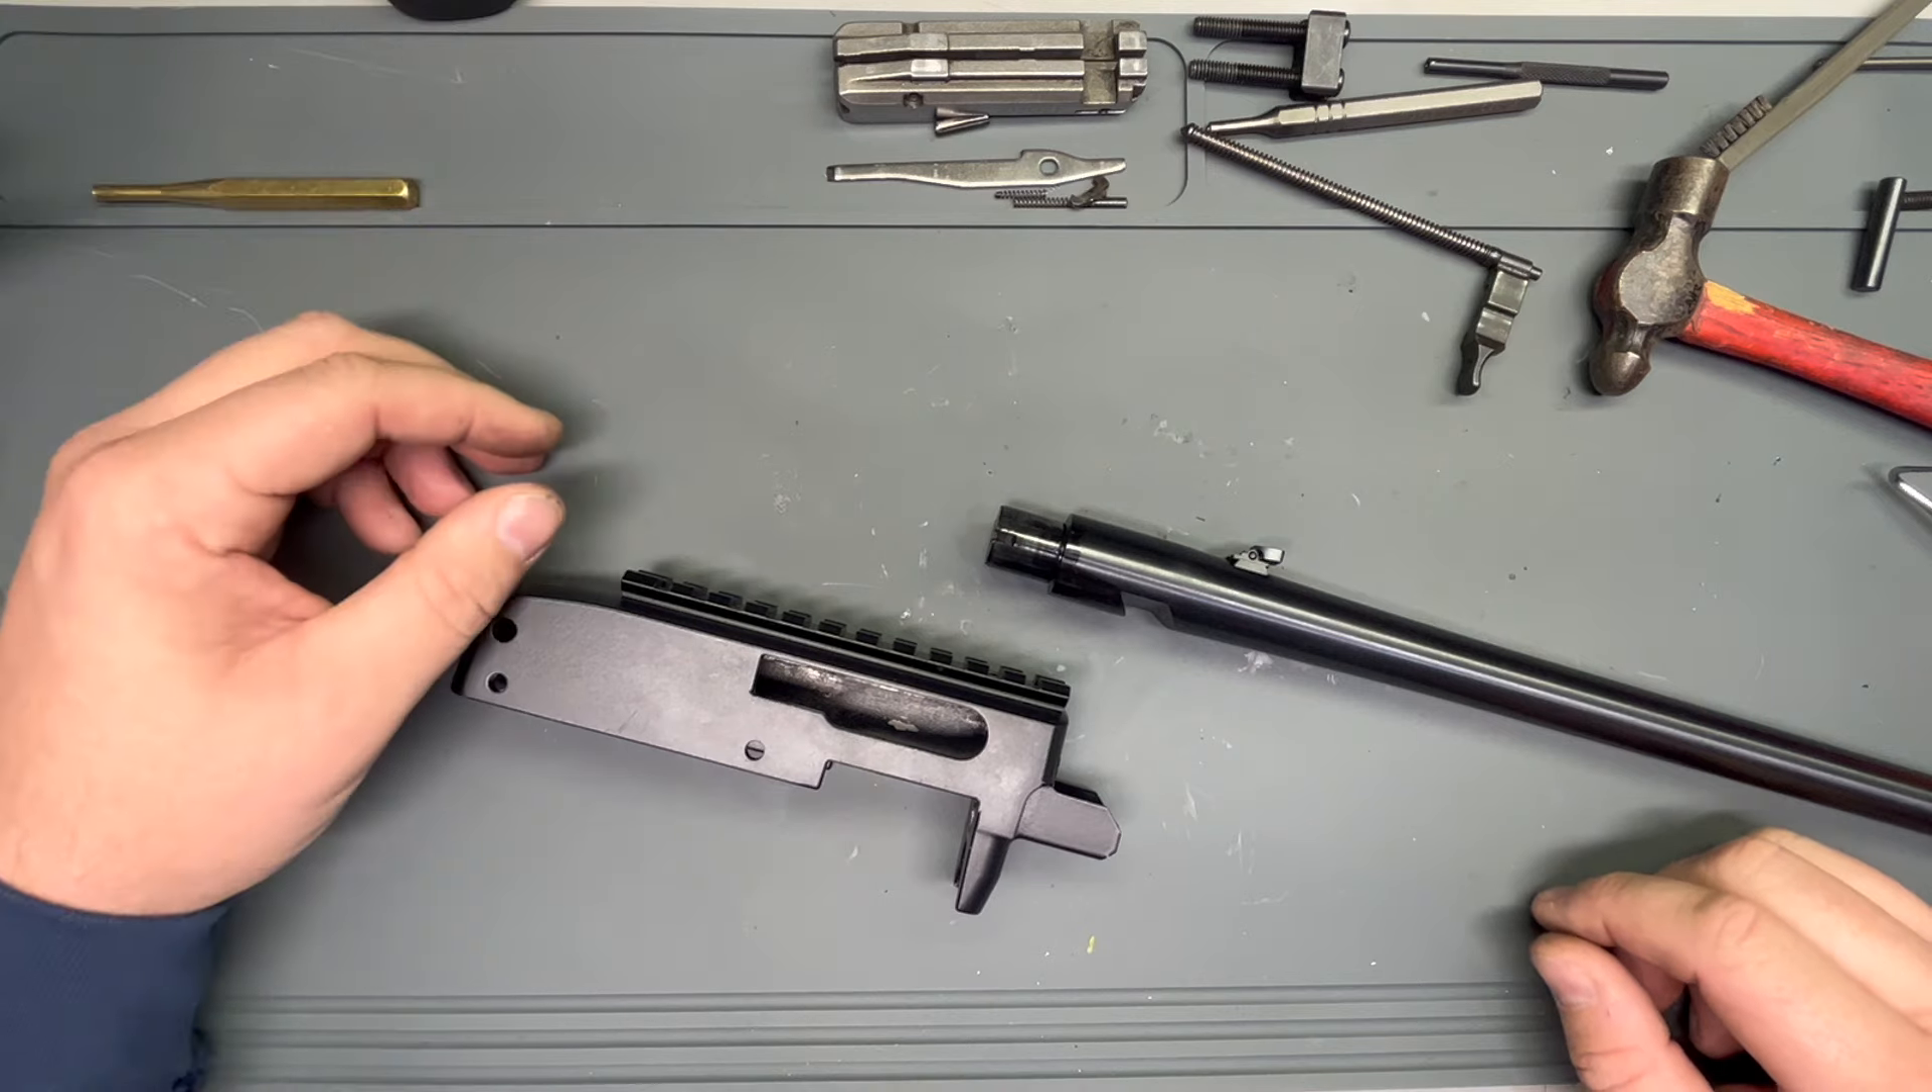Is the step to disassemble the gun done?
Yes.